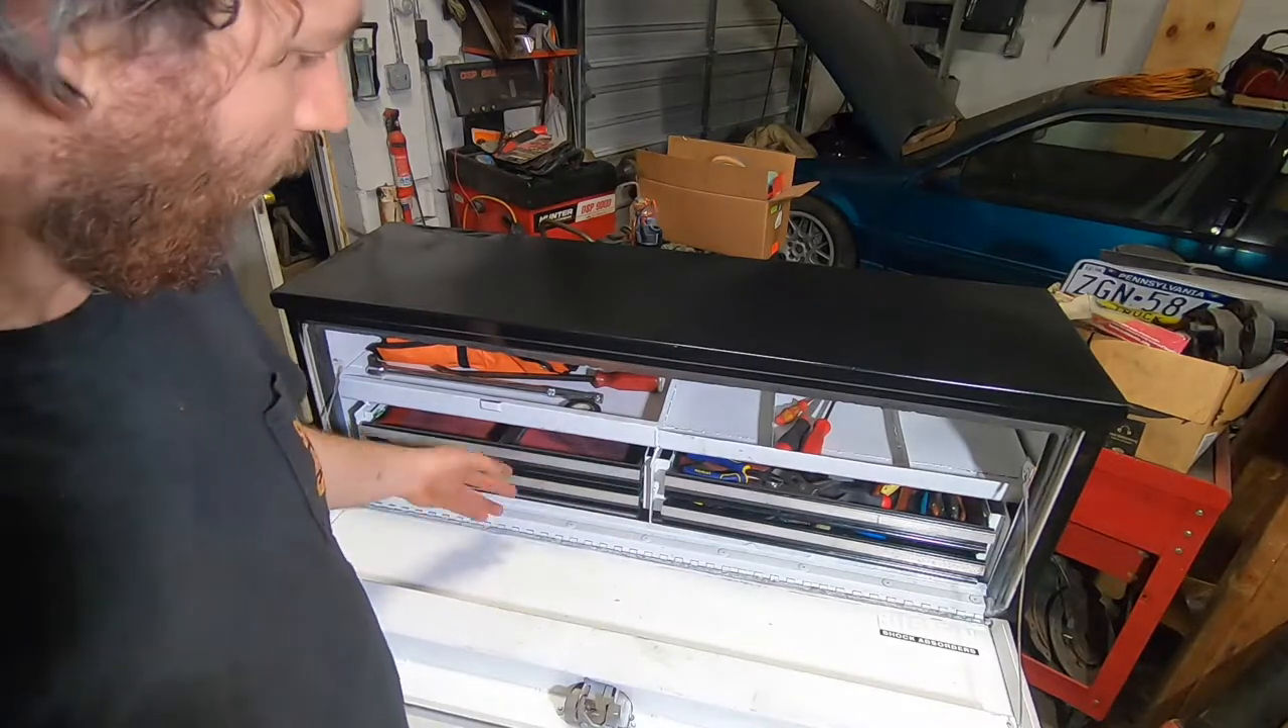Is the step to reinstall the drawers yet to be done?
No.